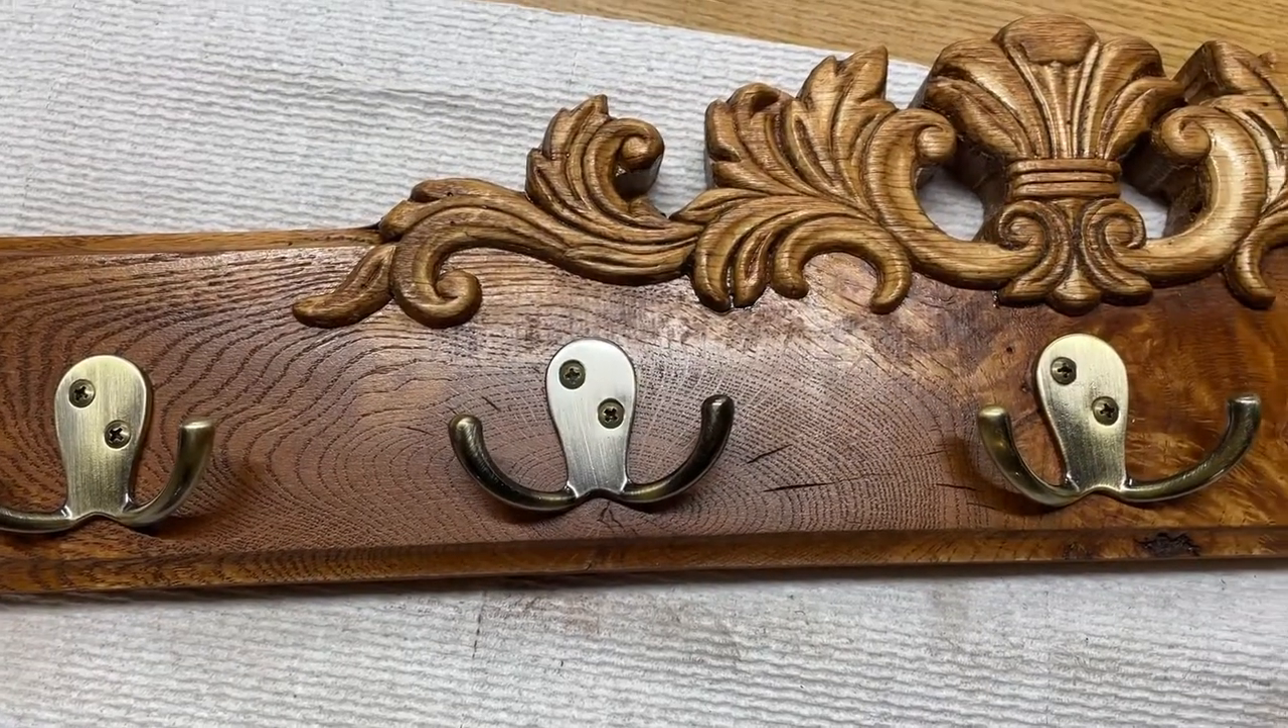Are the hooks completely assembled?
Yes.